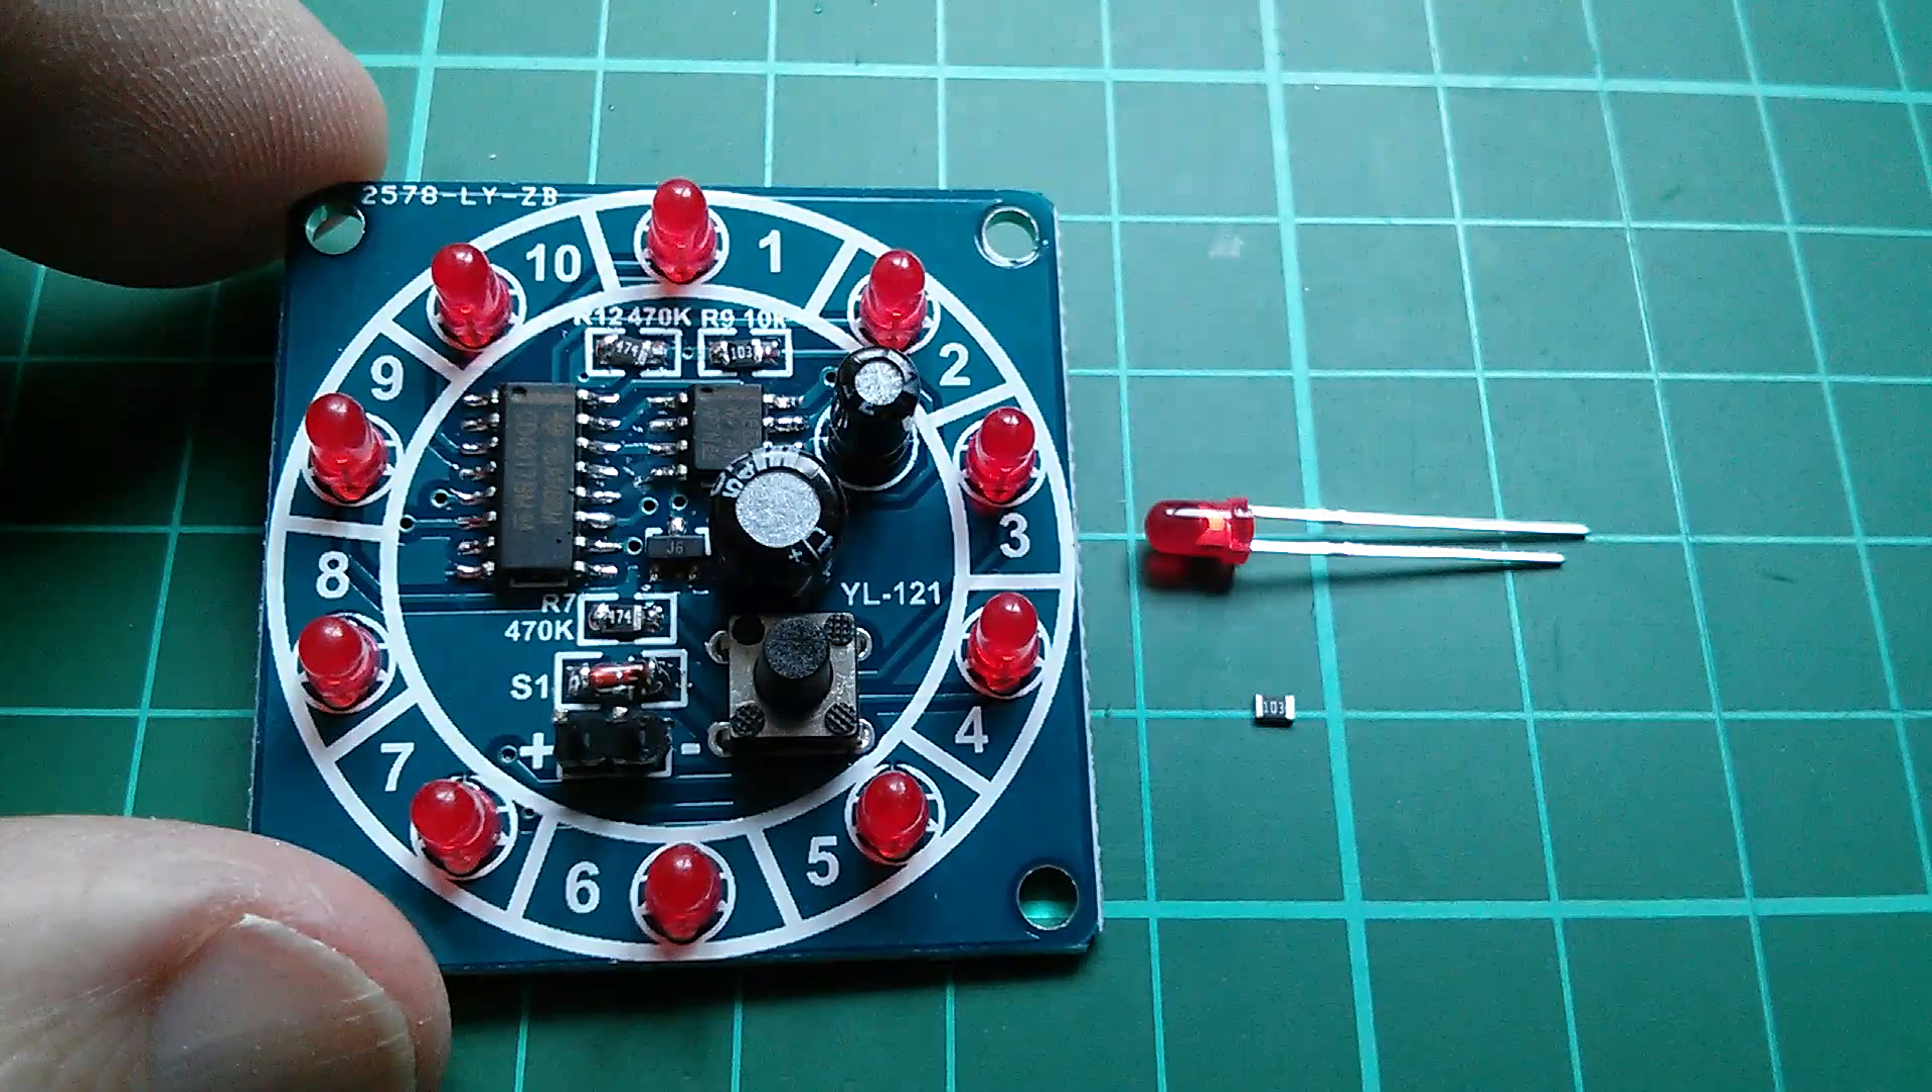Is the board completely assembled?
Yes.